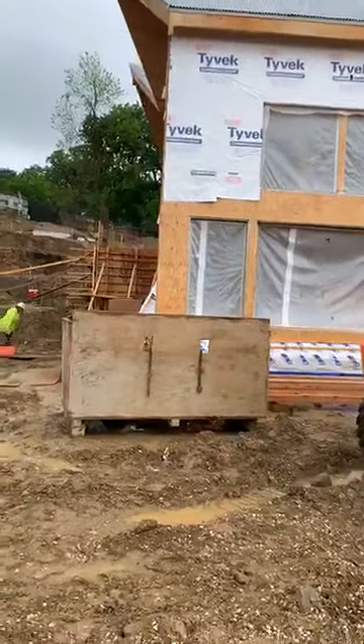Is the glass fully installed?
No.